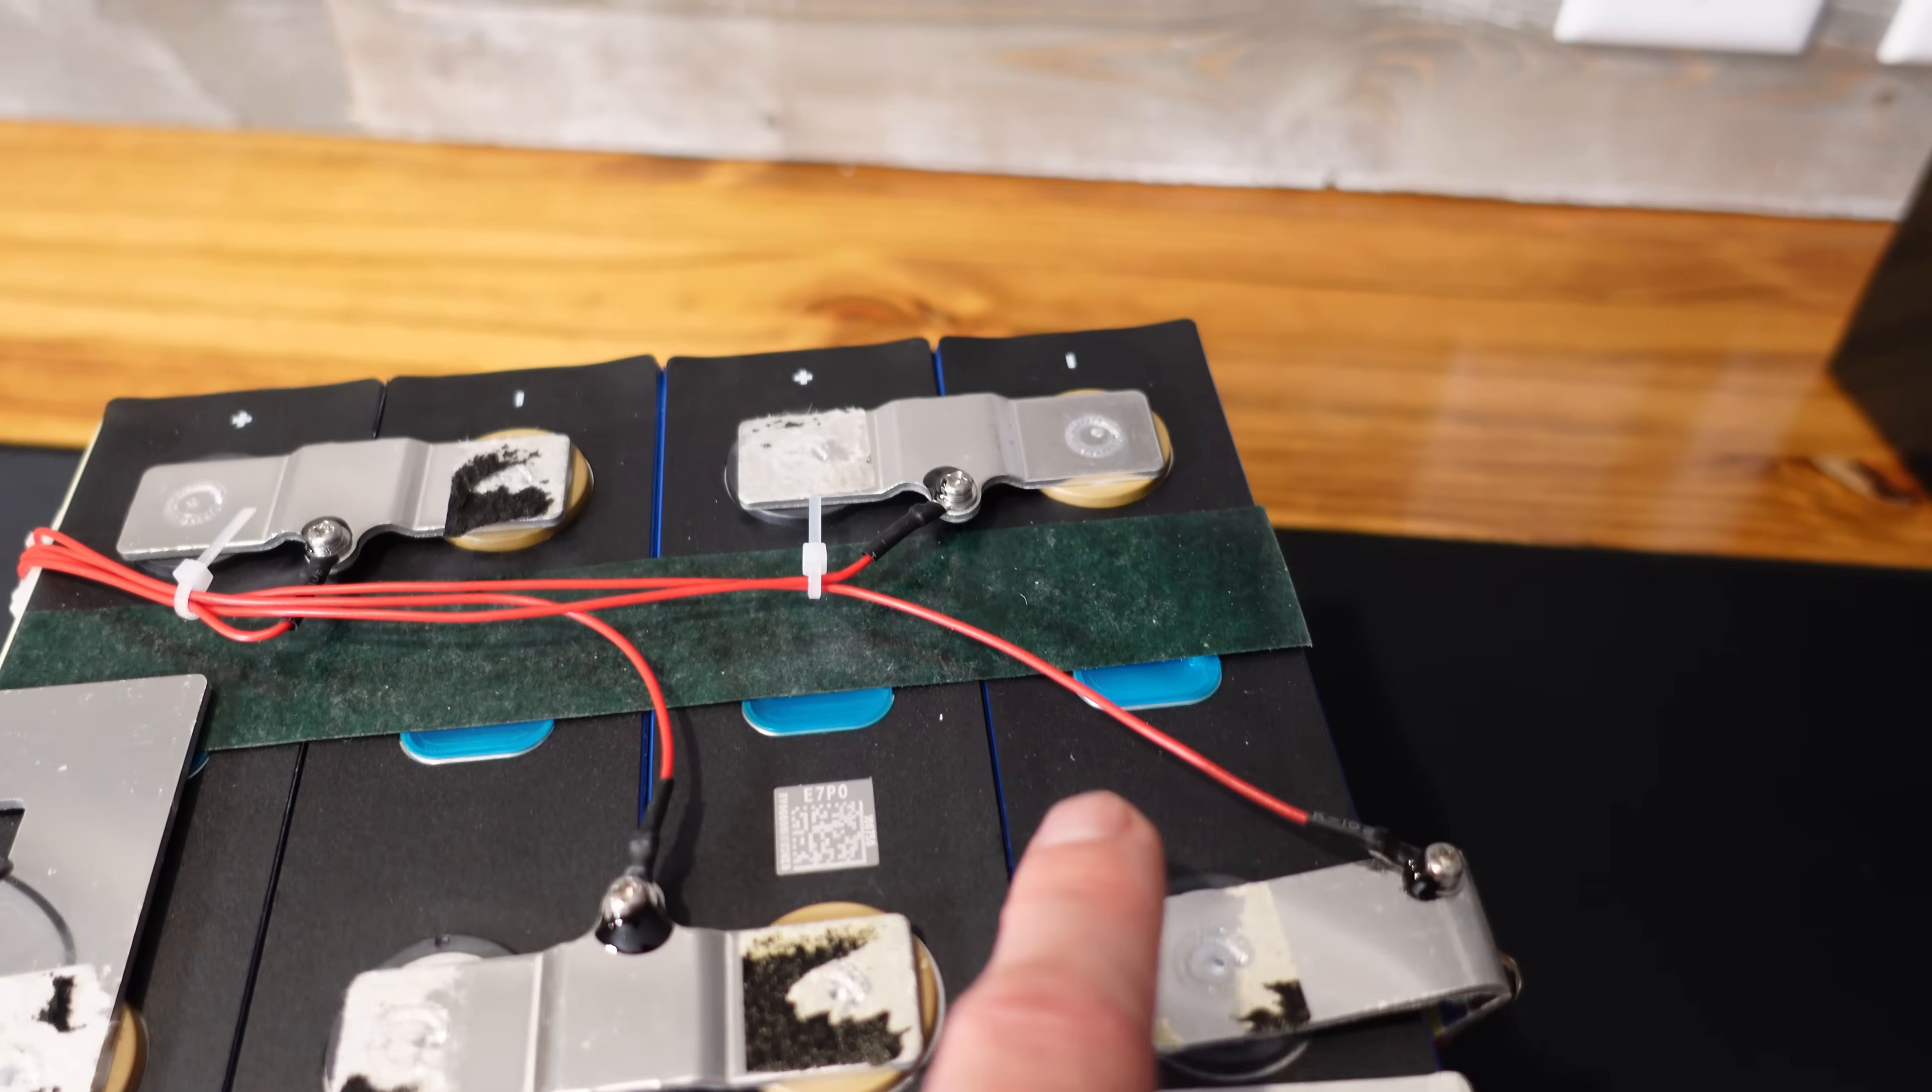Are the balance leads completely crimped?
Yes.